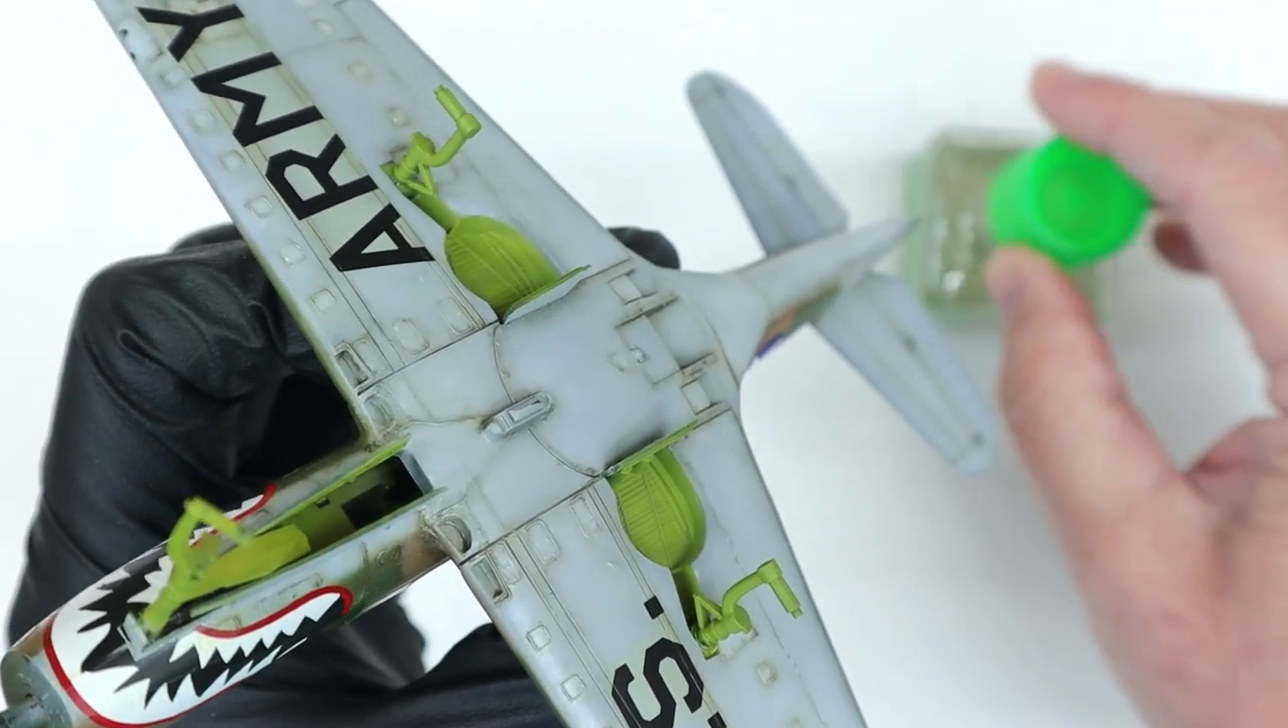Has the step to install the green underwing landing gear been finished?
Yes.